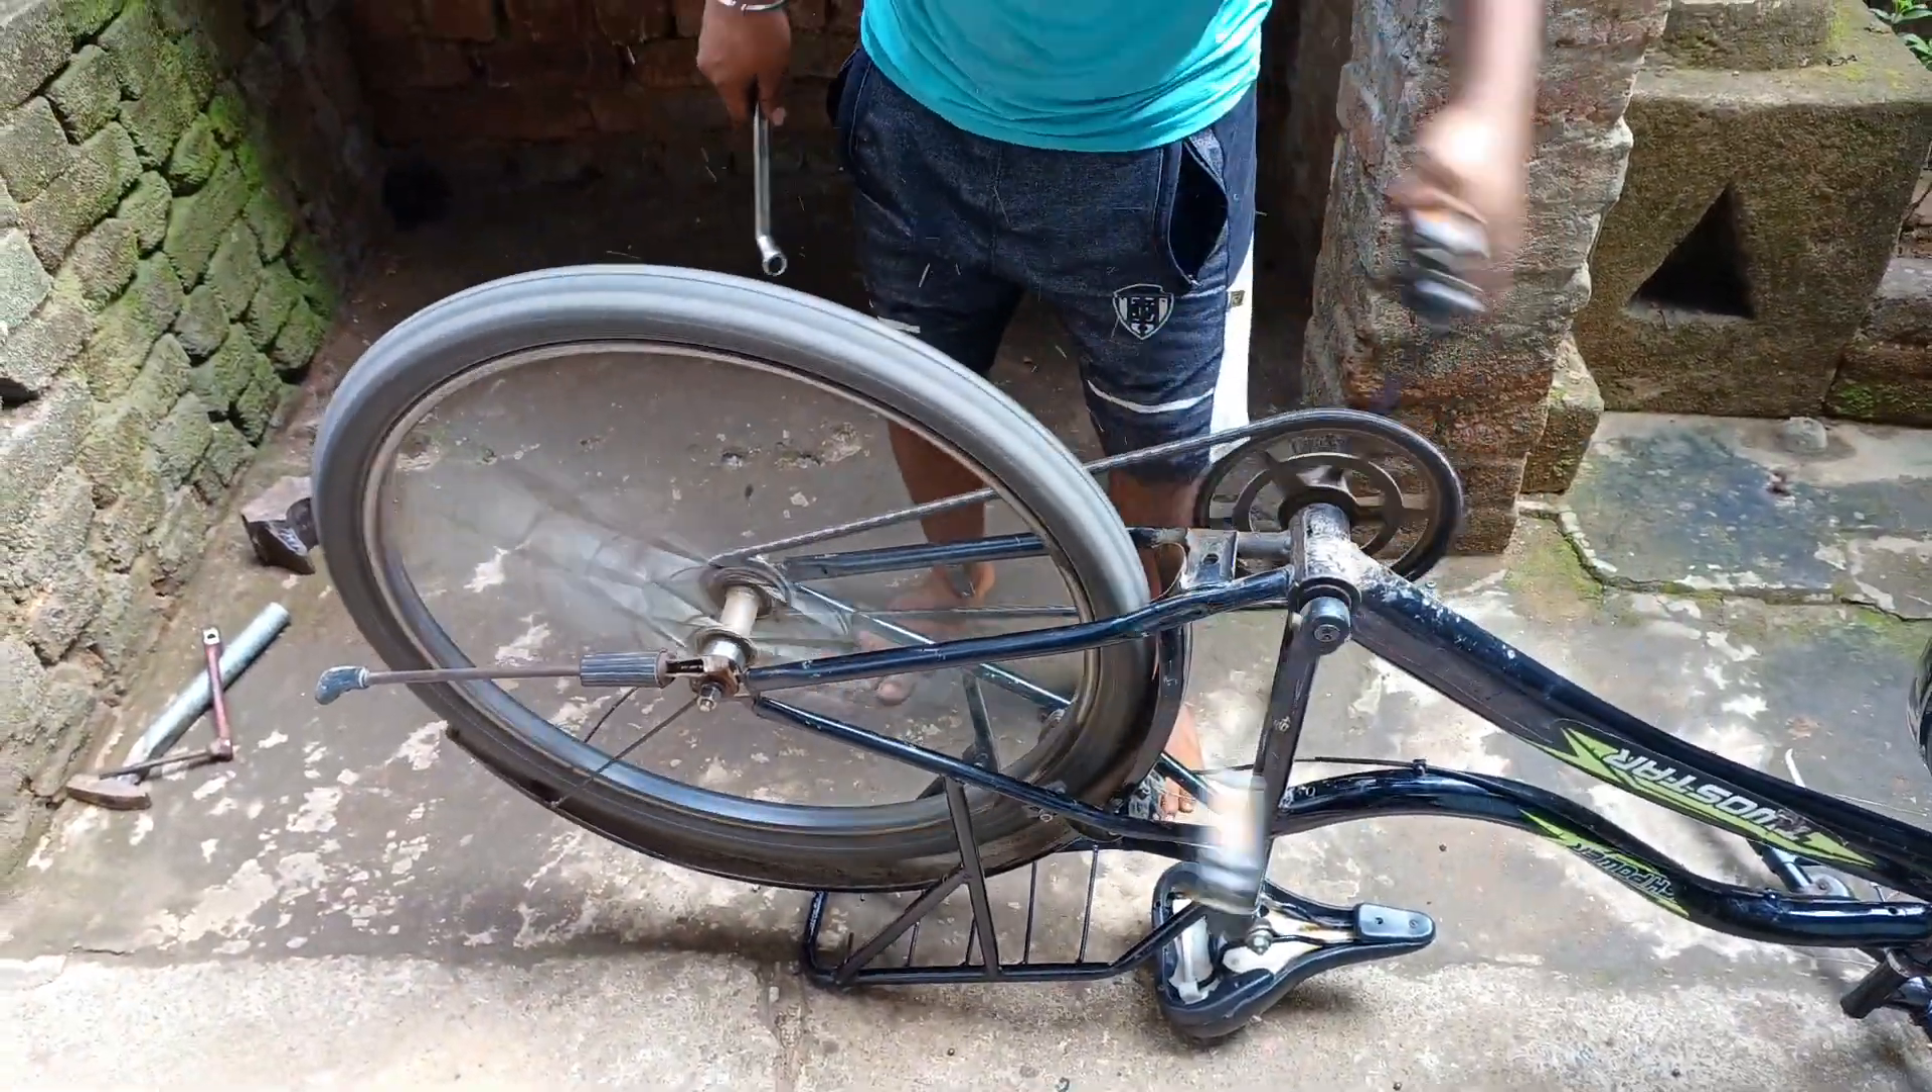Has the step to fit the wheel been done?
Yes.